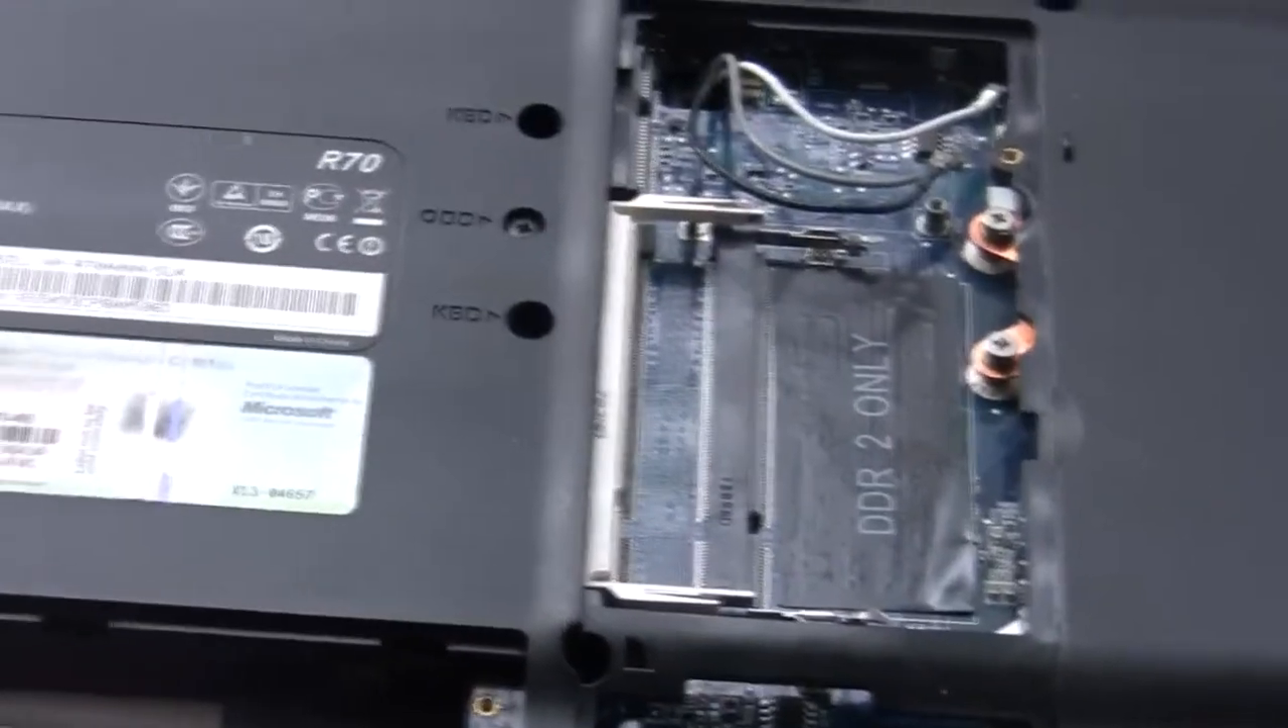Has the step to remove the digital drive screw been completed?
No.